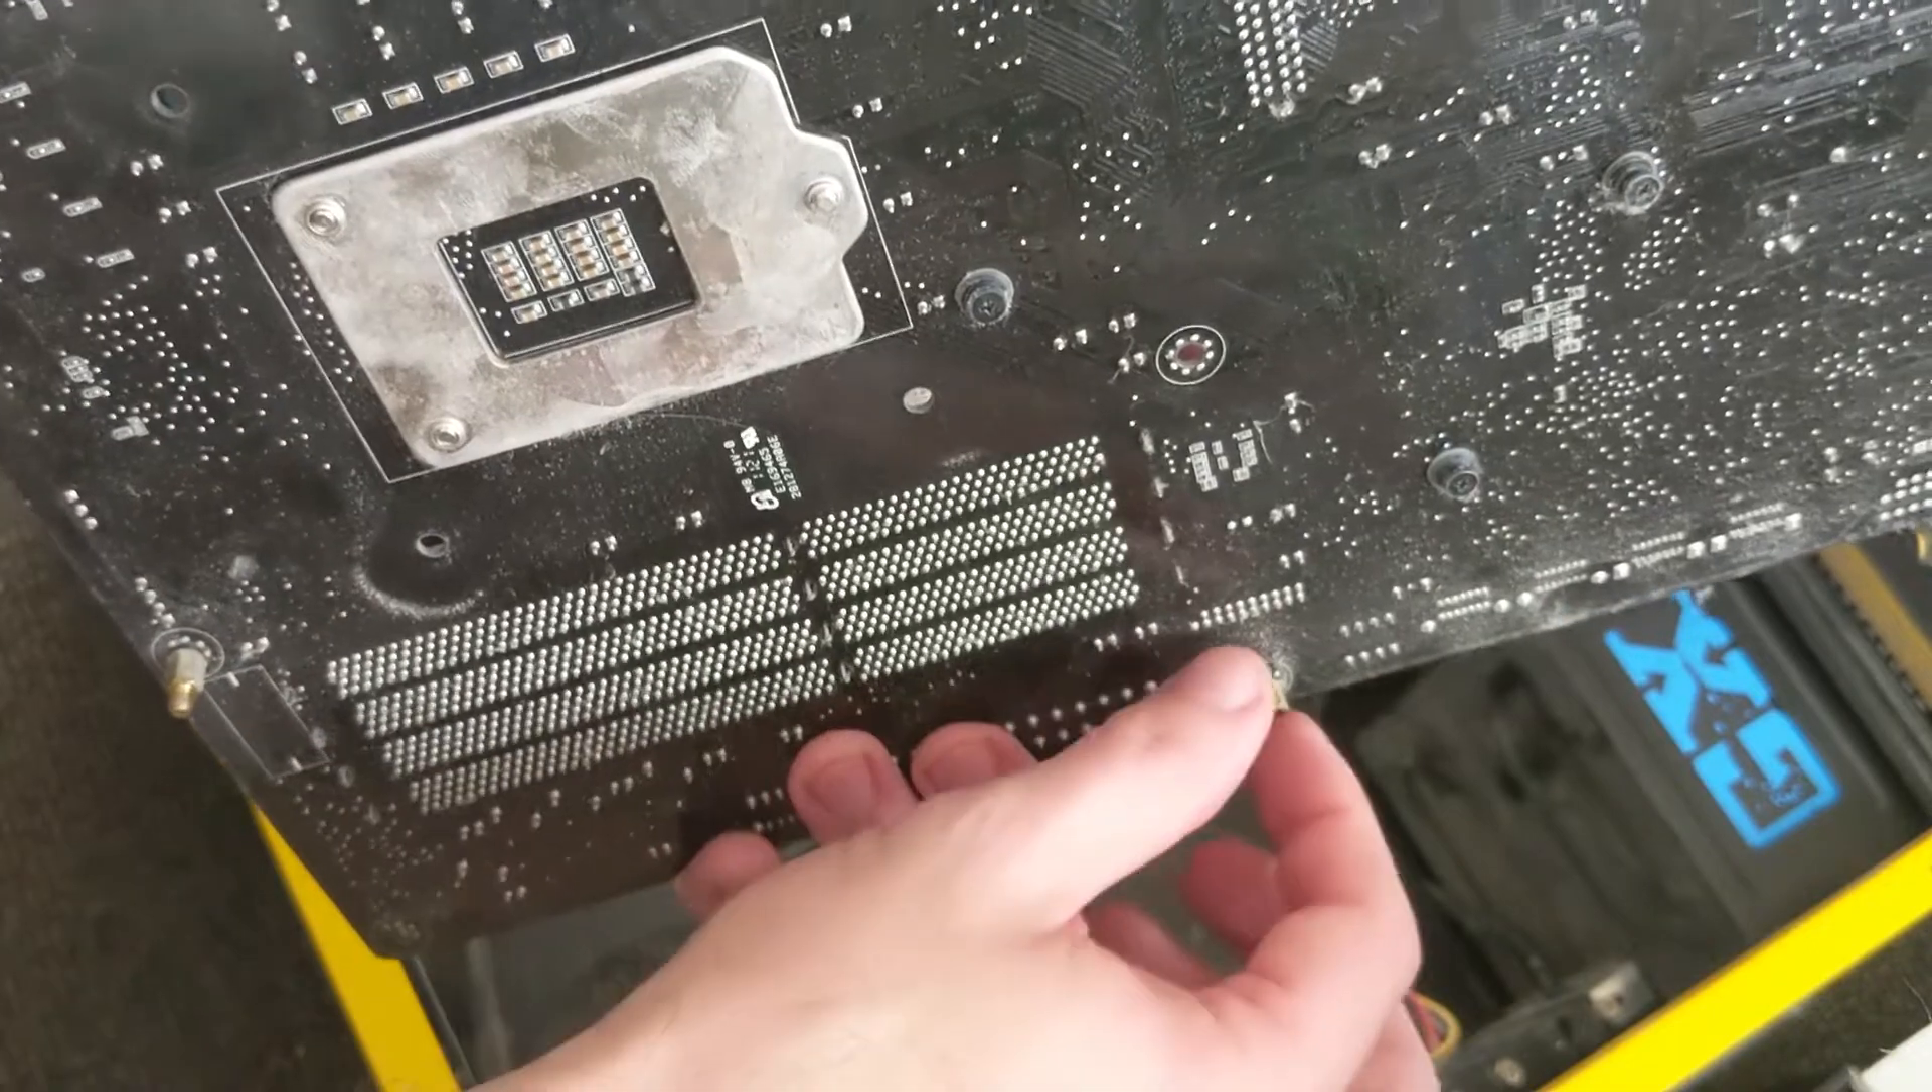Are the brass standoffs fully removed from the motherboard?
No.